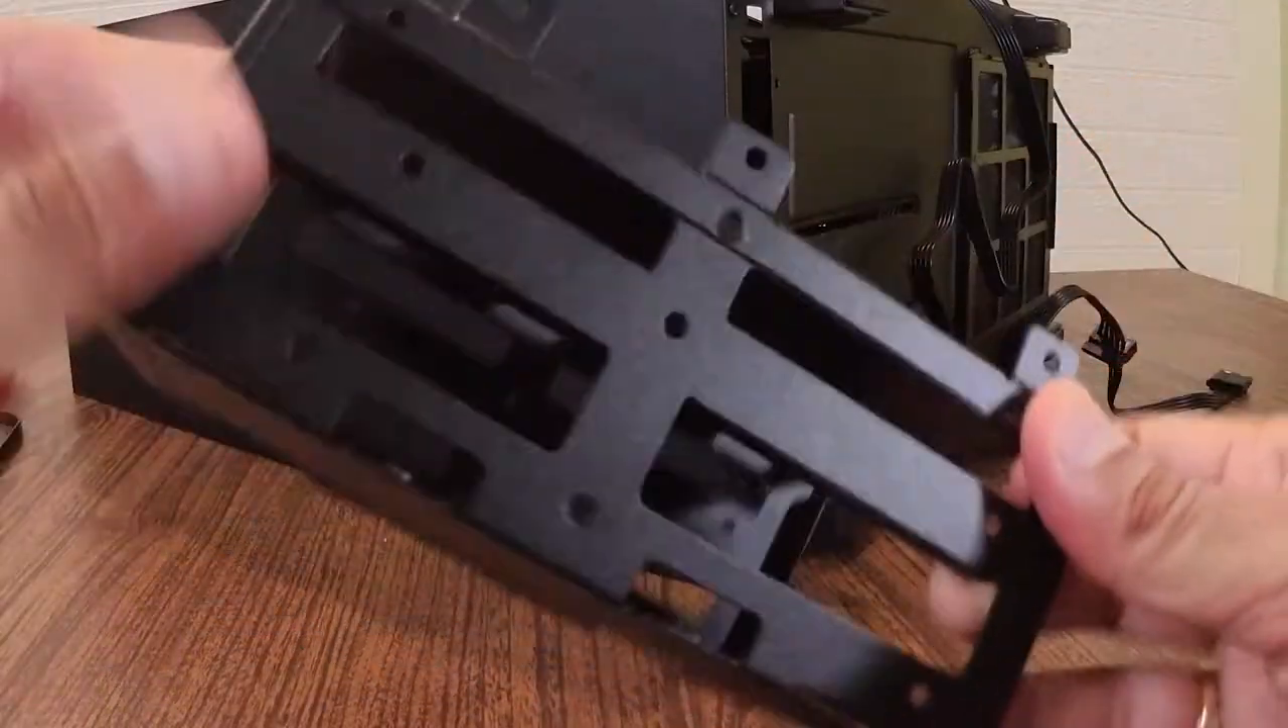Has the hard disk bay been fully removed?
Yes.